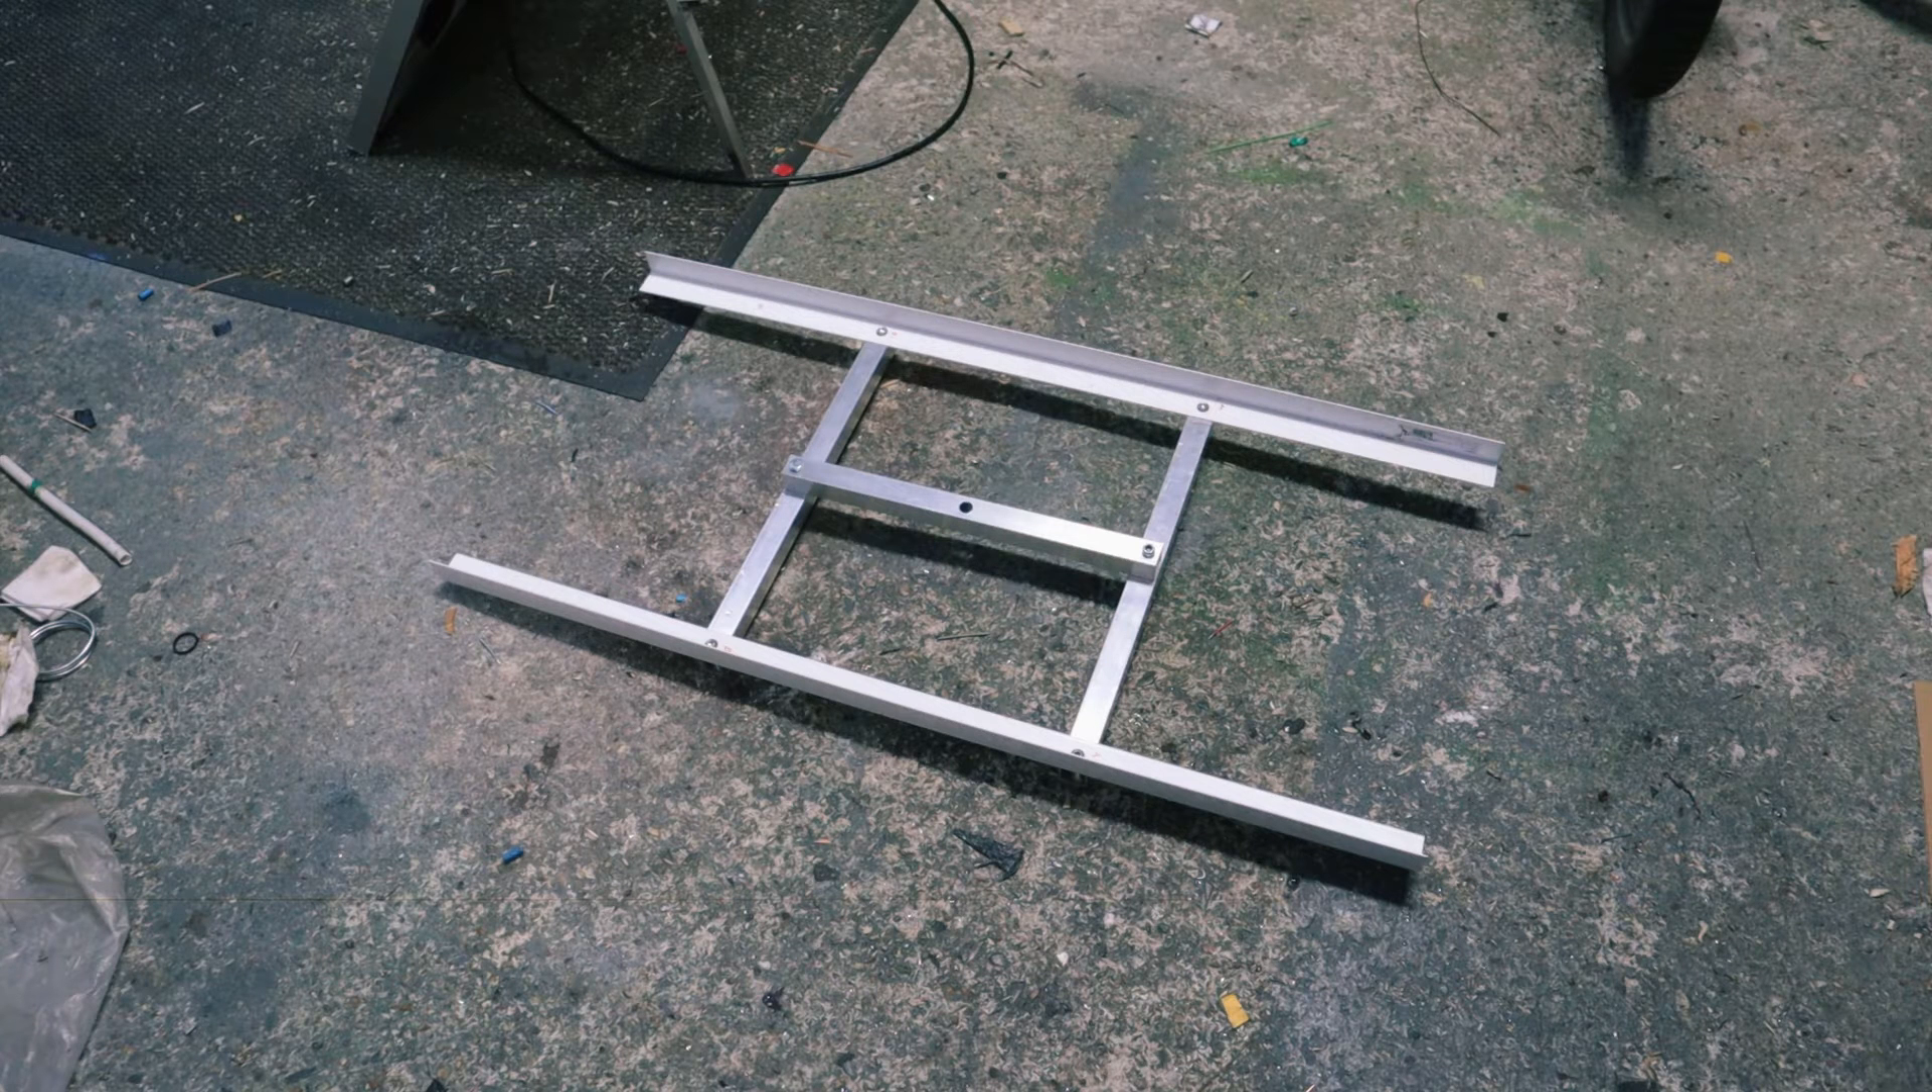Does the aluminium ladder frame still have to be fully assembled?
No.